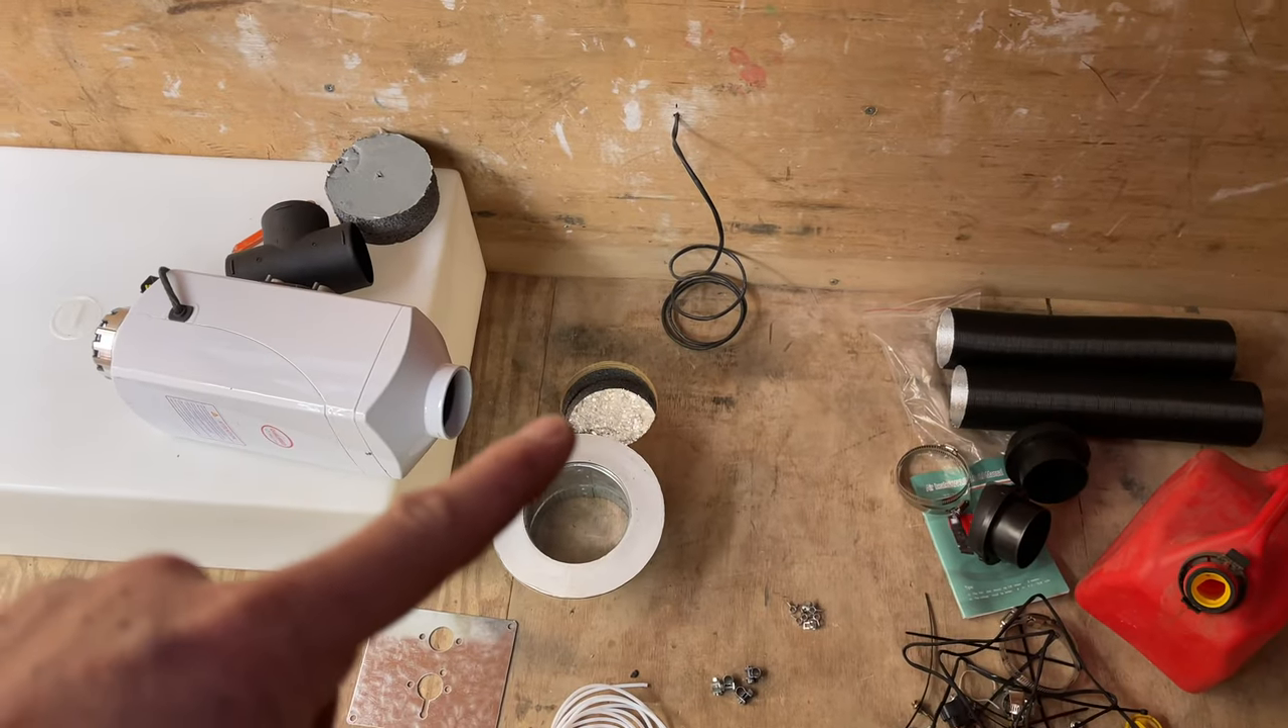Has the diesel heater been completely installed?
No.